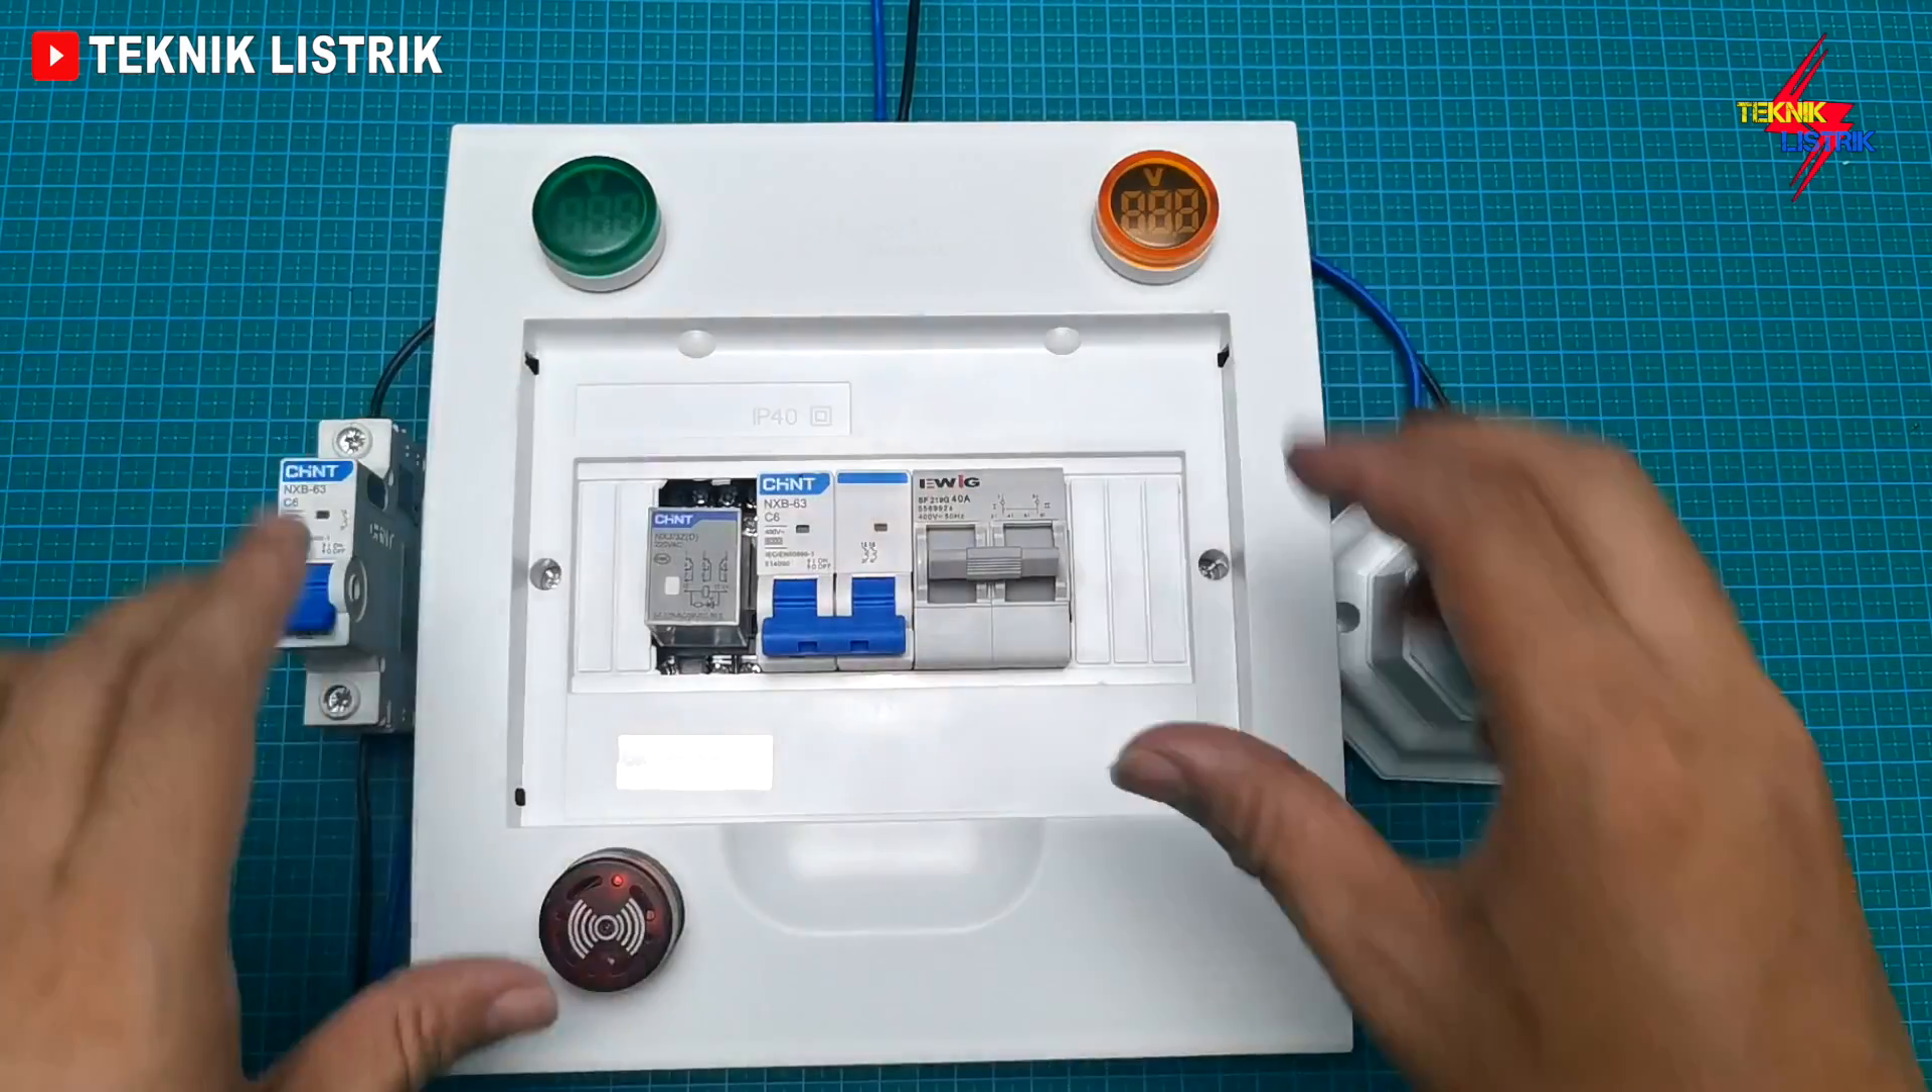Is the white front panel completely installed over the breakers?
Yes.